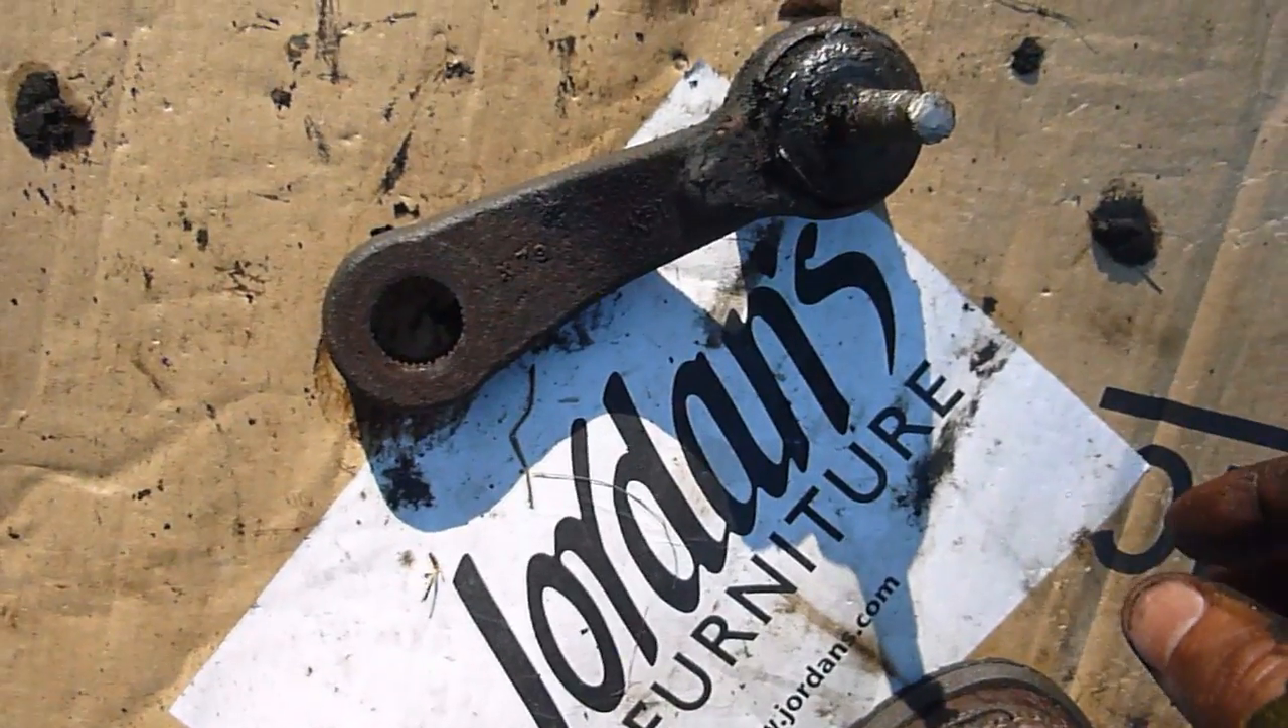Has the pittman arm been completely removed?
Yes.